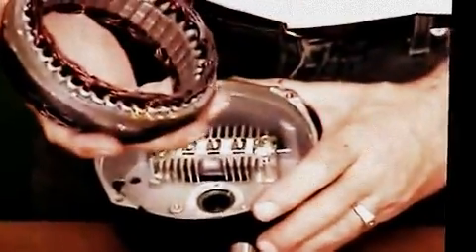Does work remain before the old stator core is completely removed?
No.